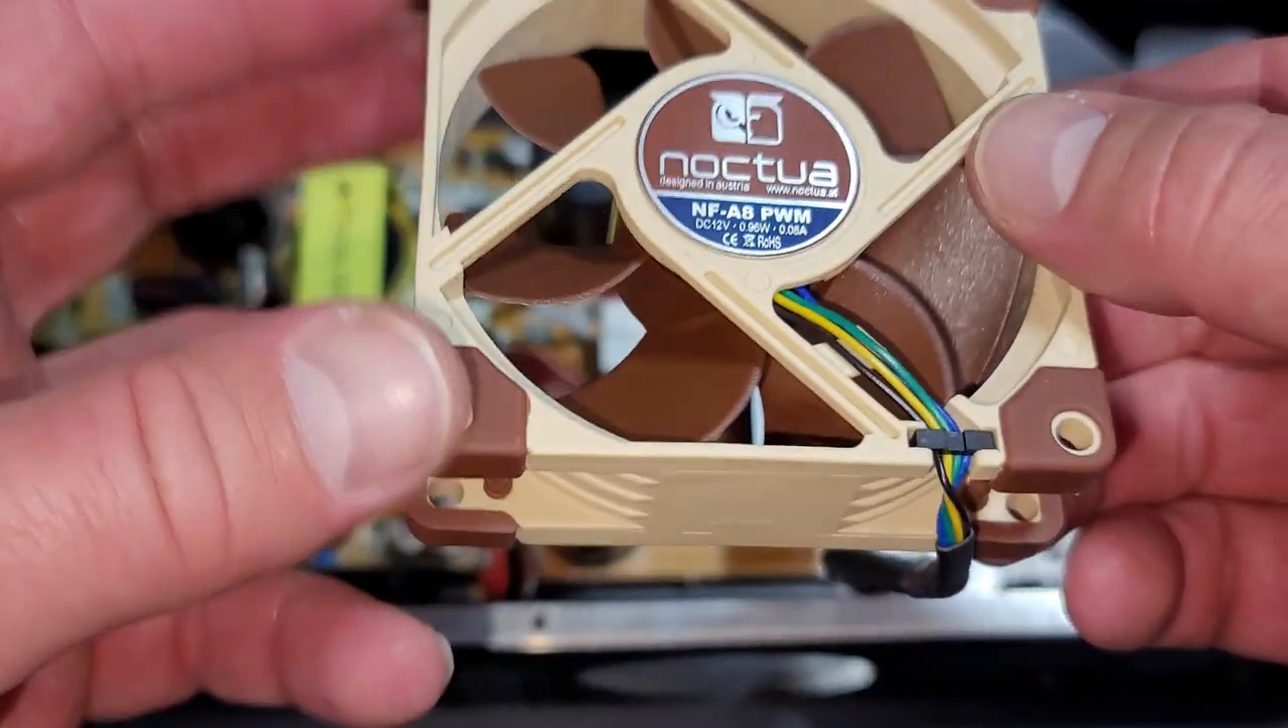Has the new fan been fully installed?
No.